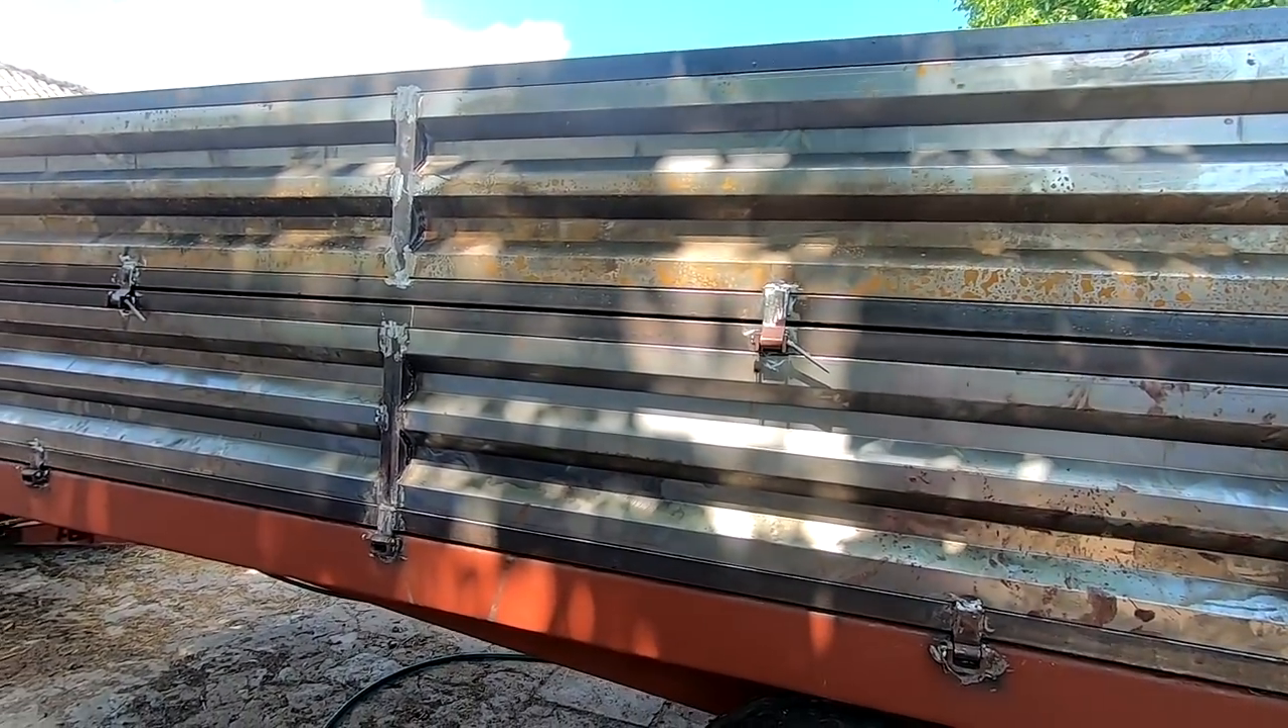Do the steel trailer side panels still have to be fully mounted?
No.